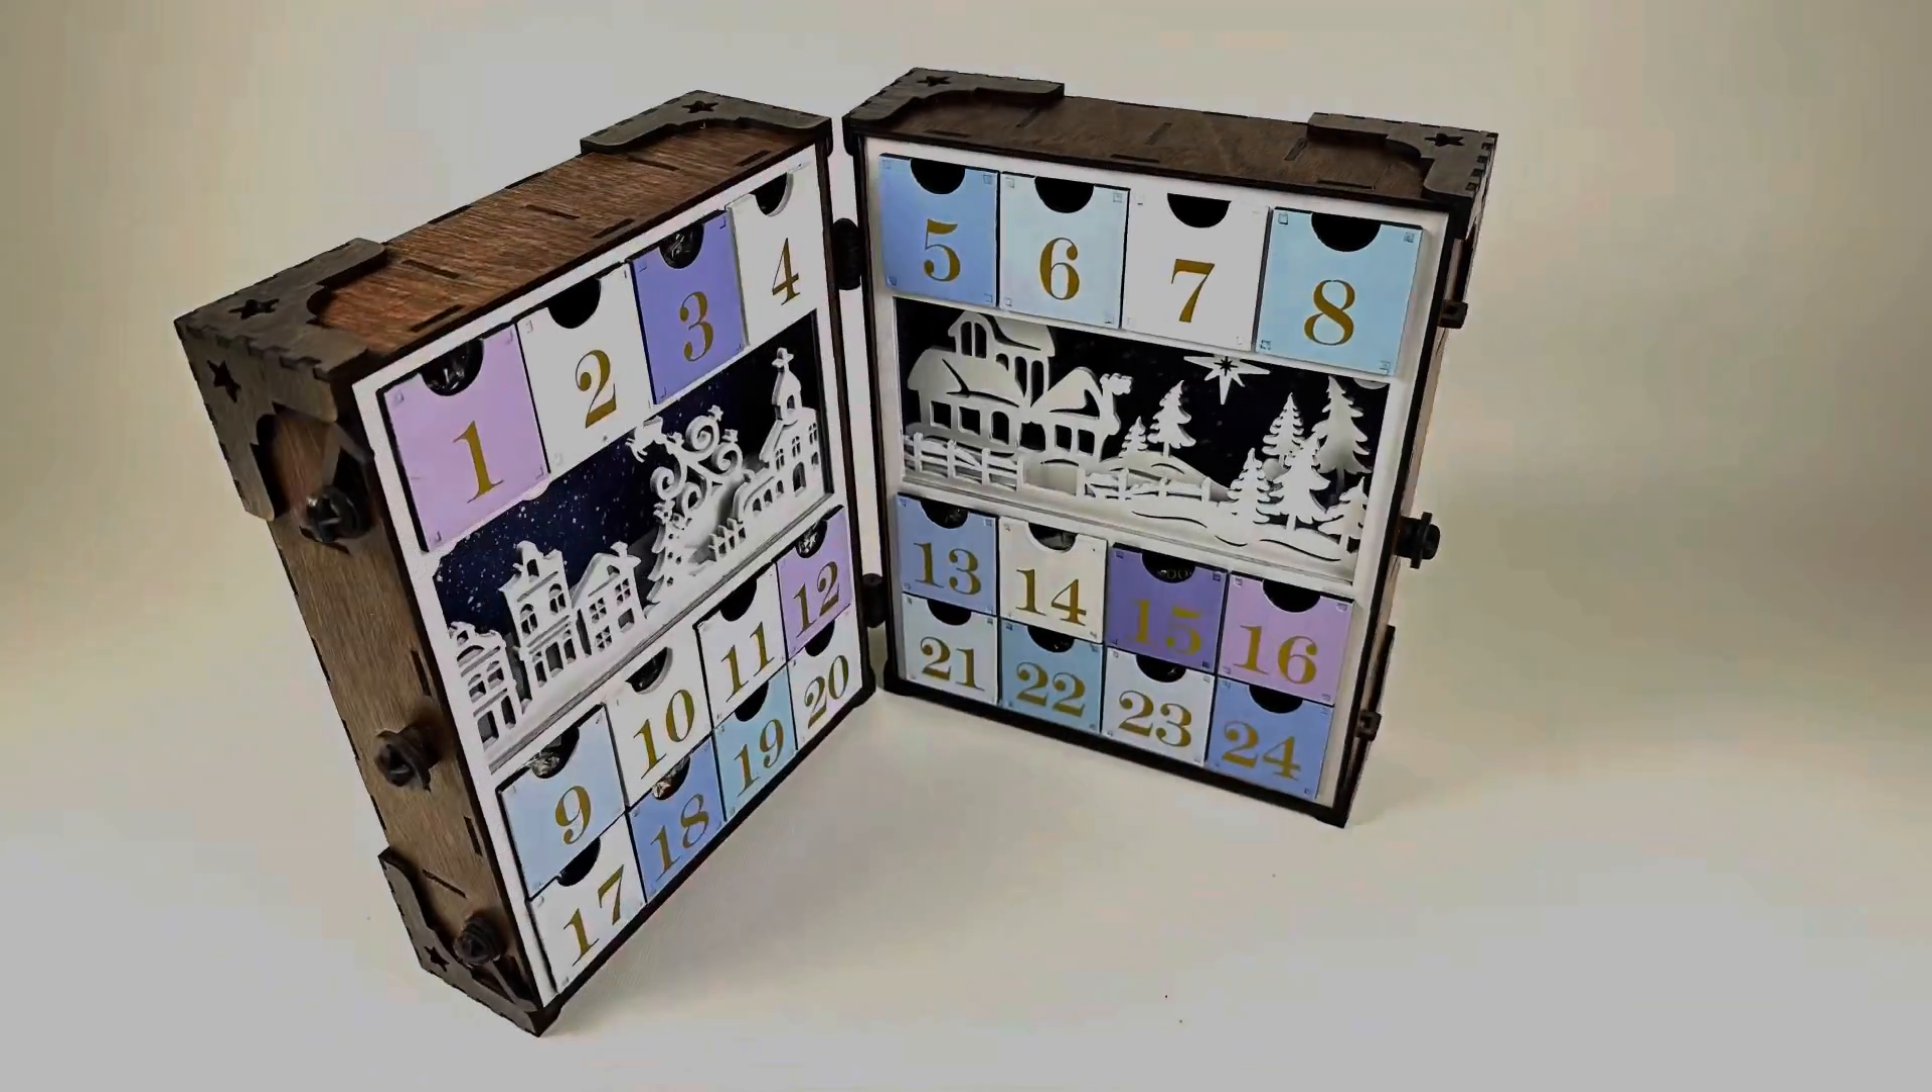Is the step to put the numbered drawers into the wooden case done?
Yes.